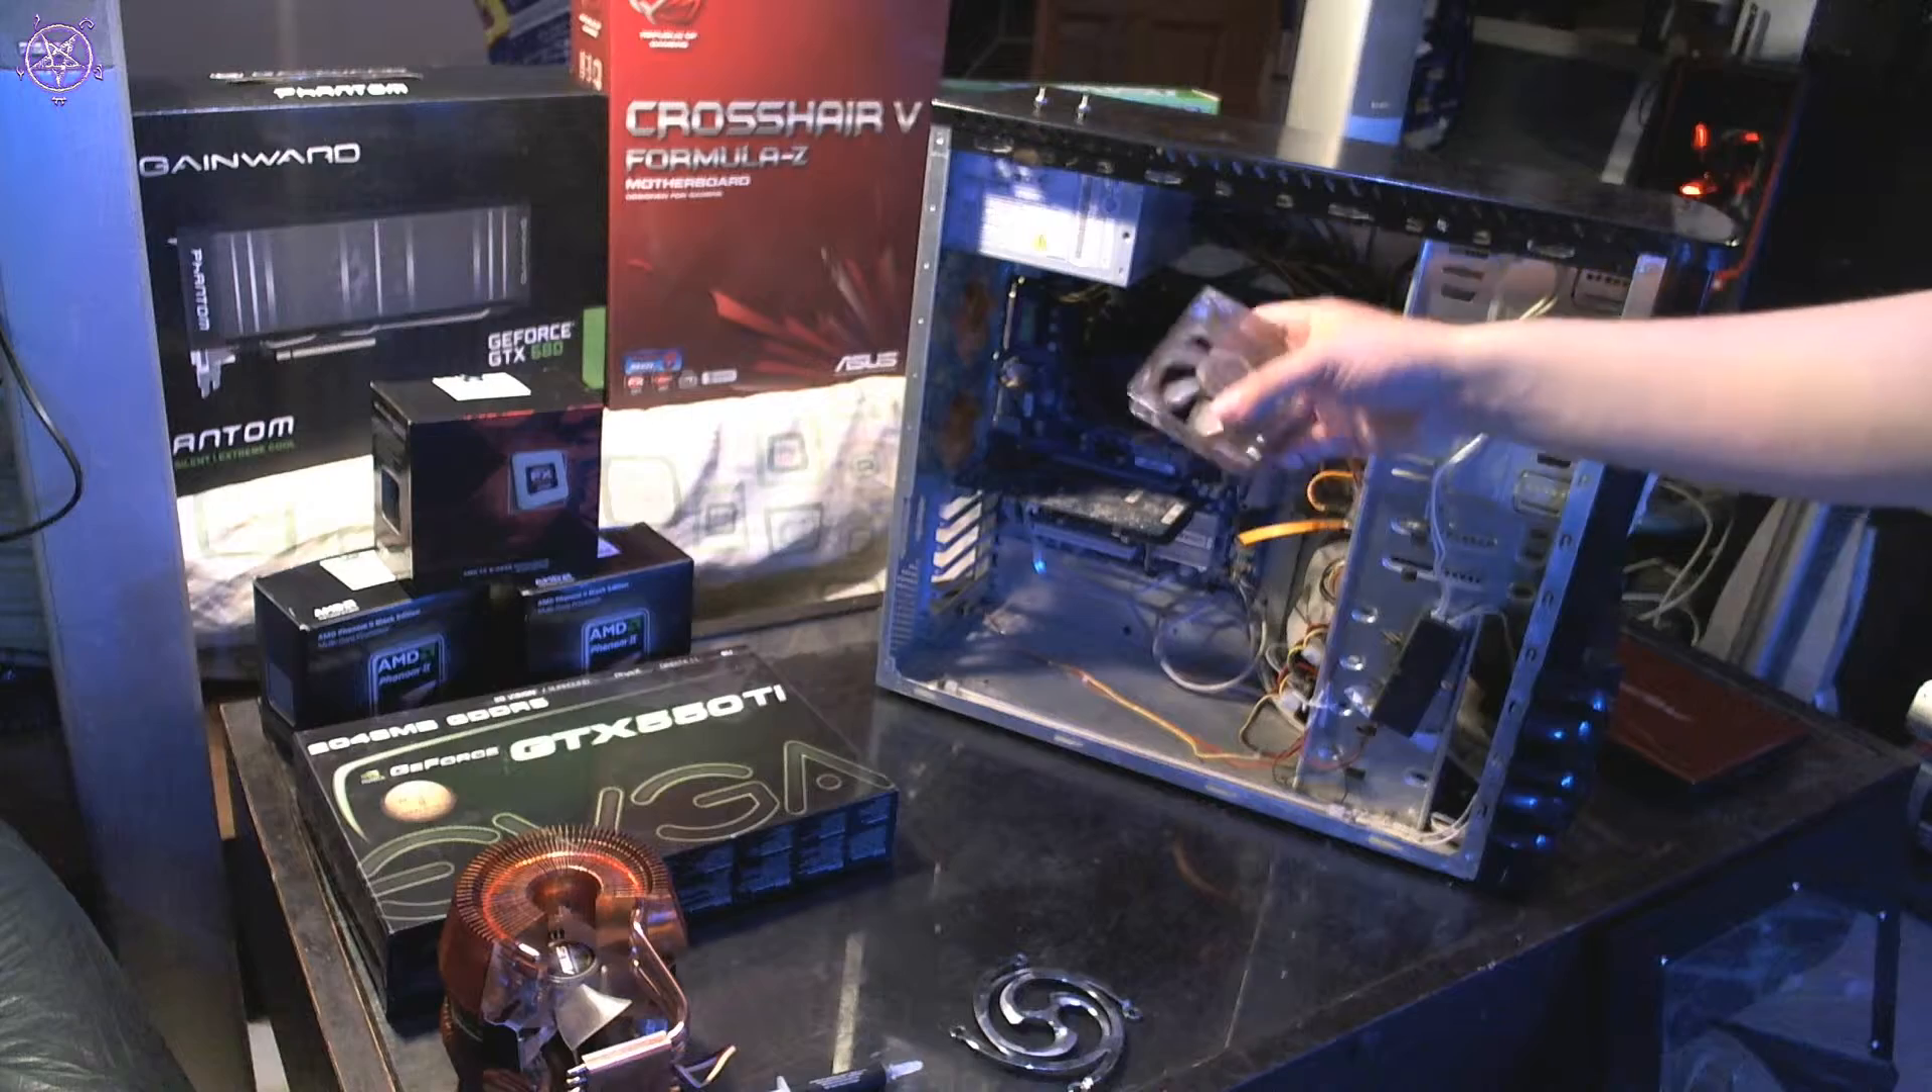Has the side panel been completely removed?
Yes.